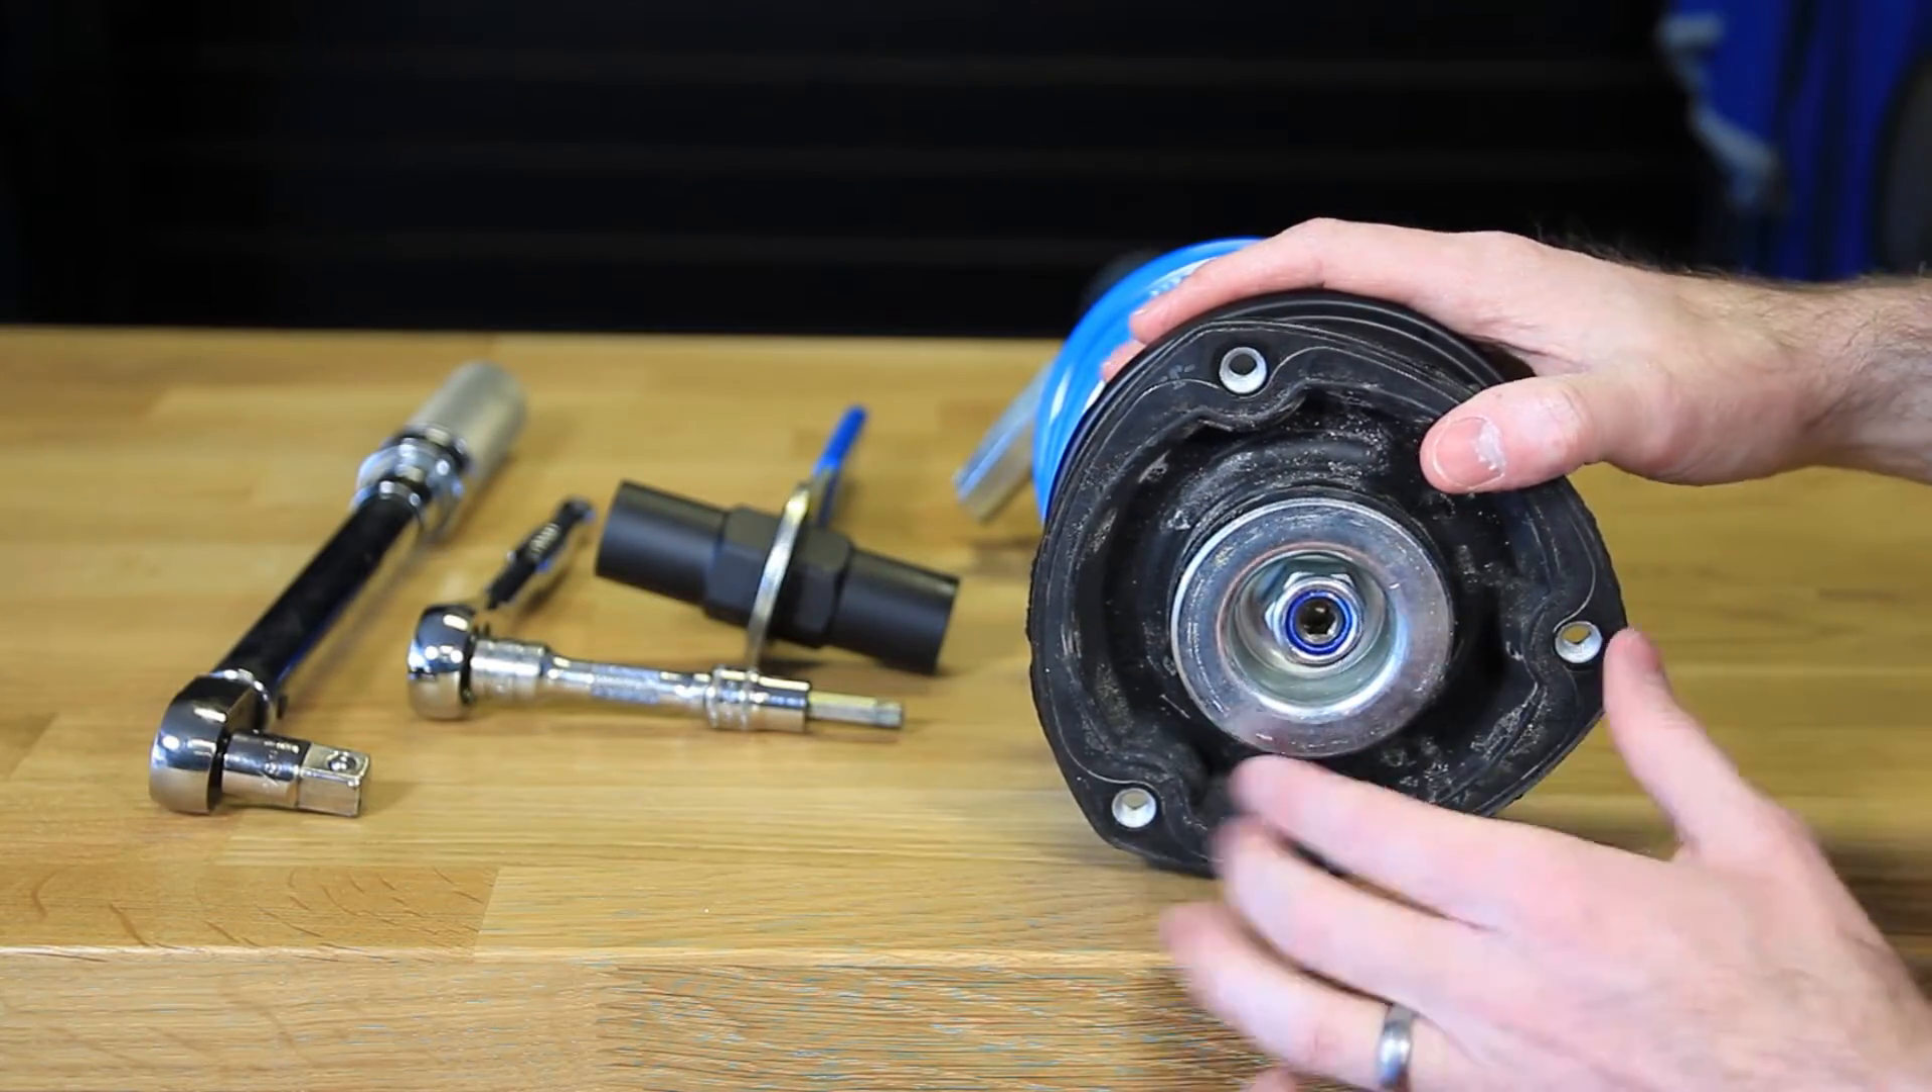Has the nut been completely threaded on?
Yes.